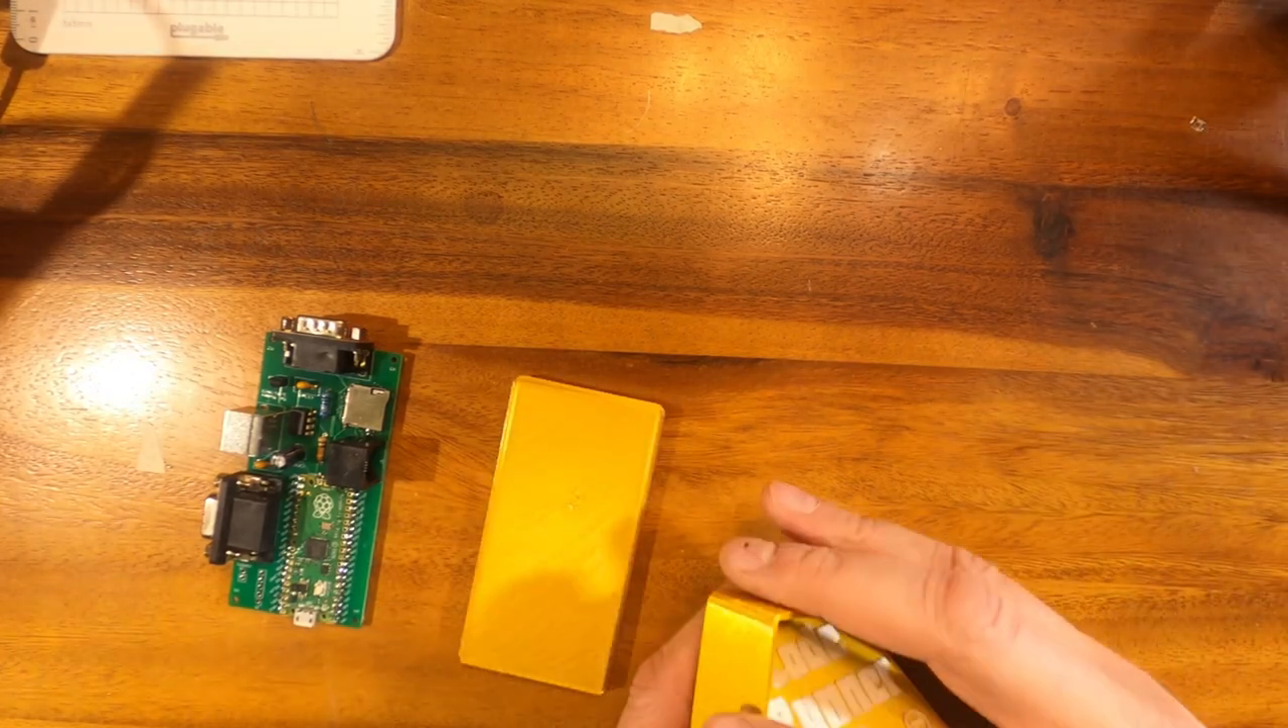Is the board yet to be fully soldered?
No.